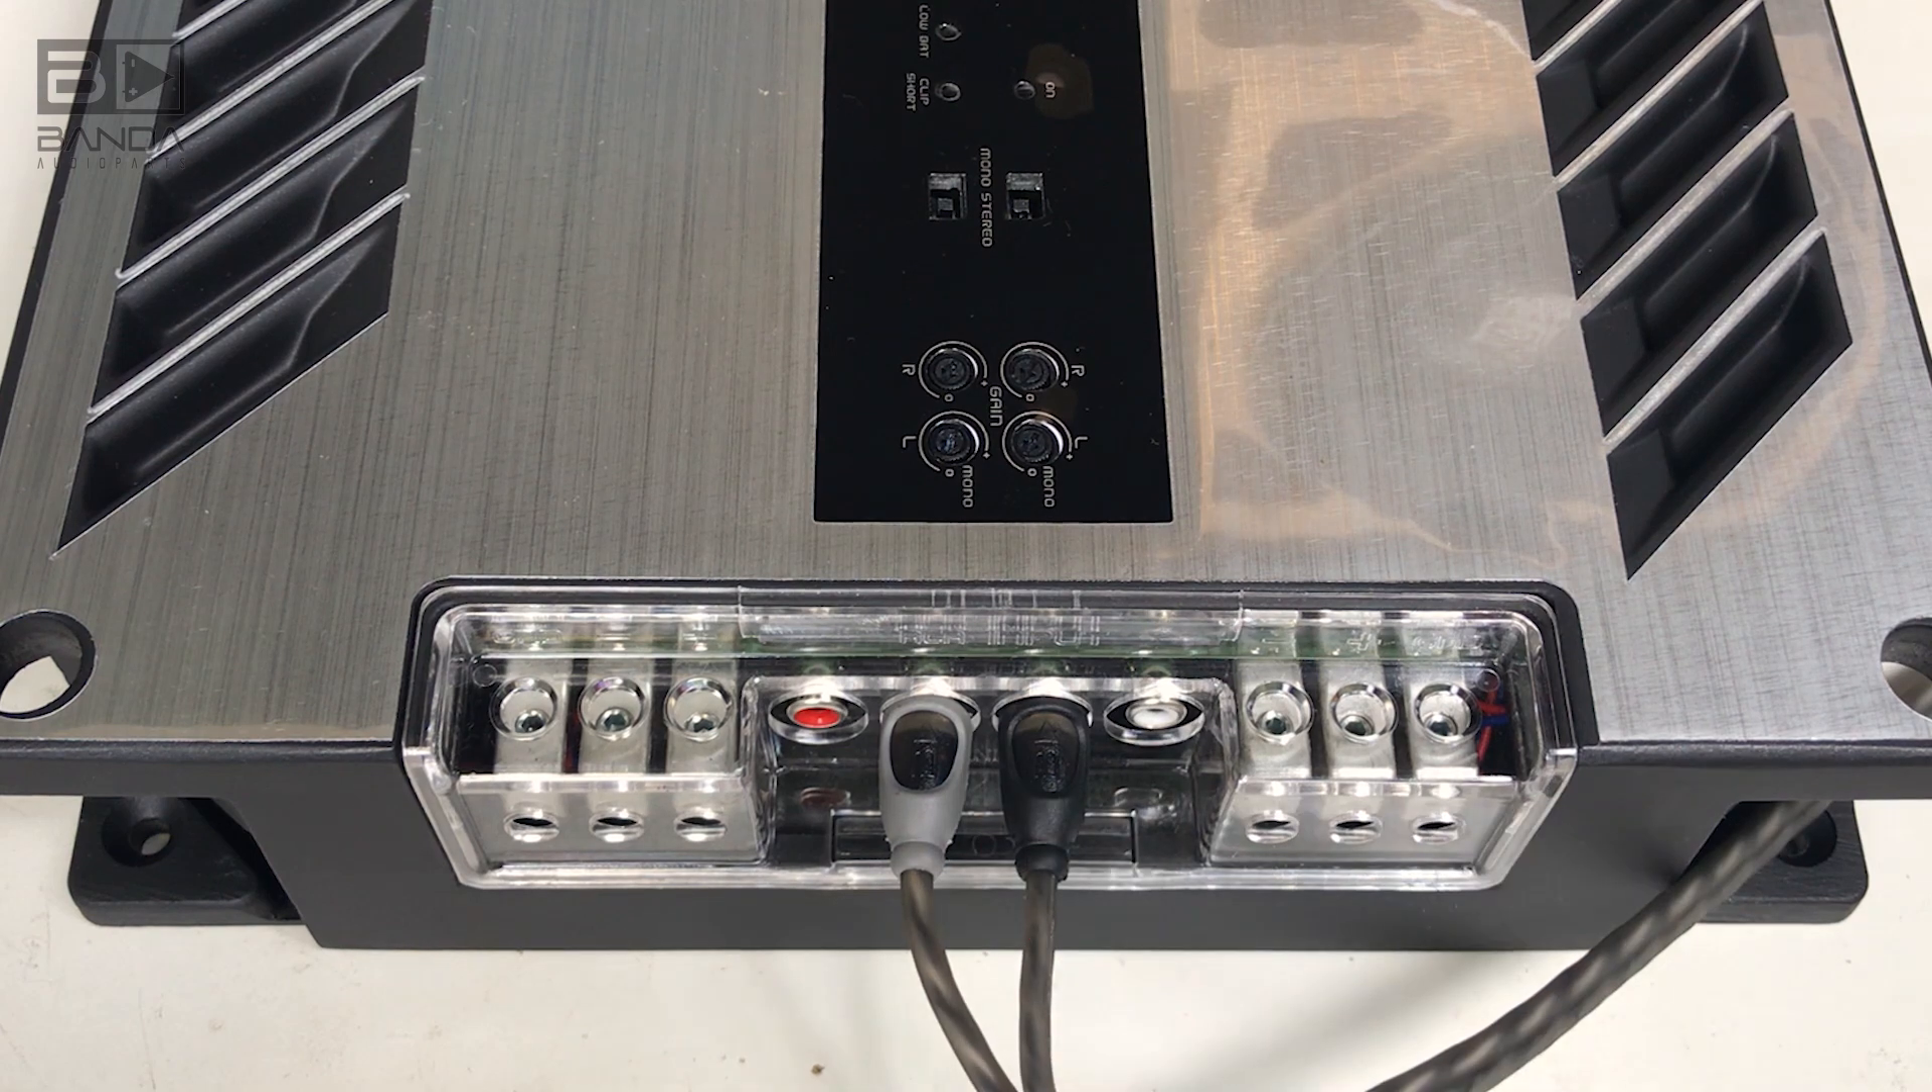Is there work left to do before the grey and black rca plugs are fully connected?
No.